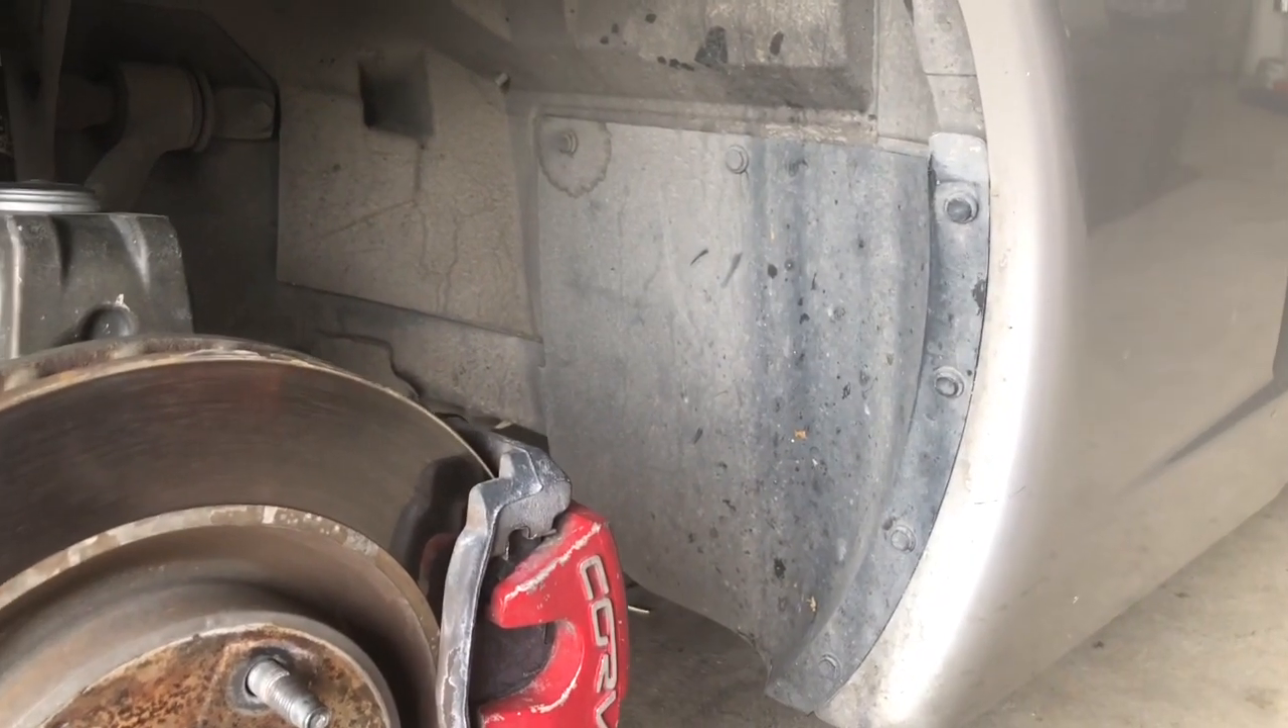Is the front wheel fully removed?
Yes.